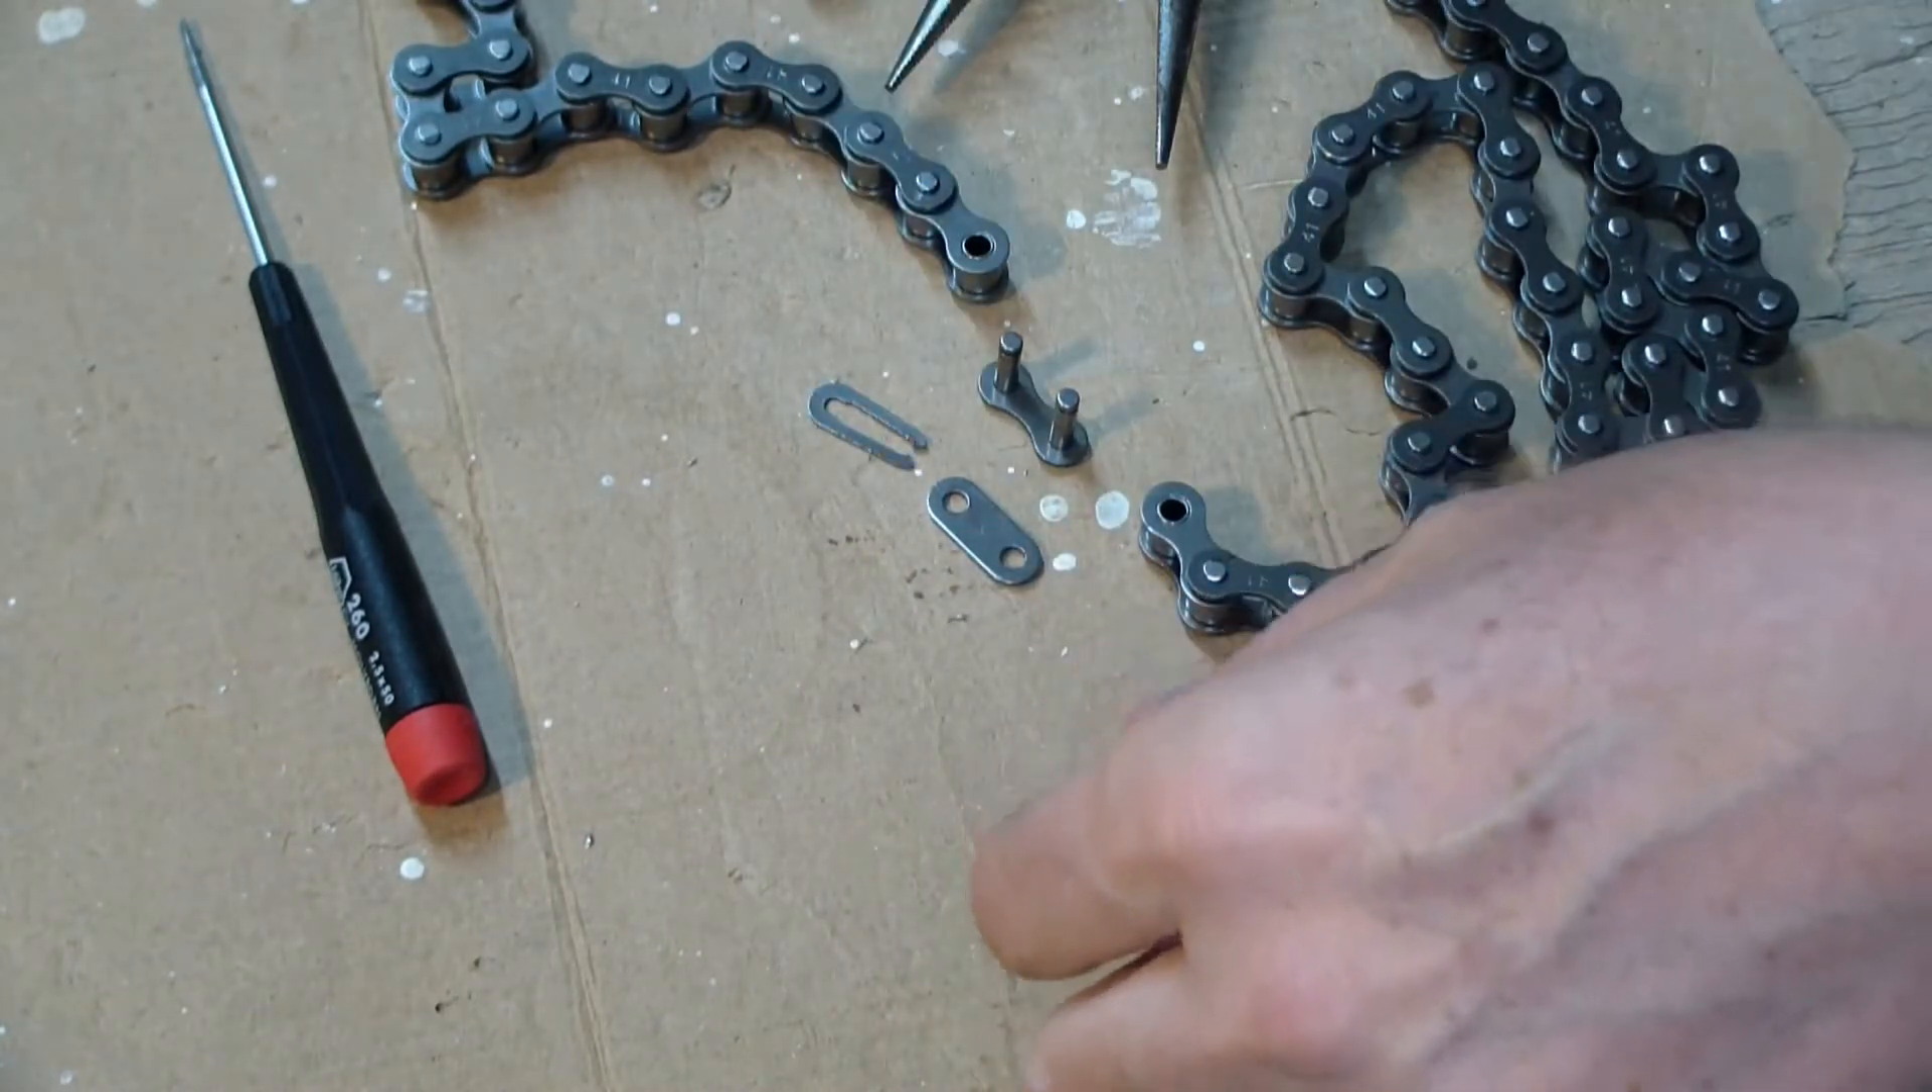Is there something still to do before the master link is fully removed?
No.